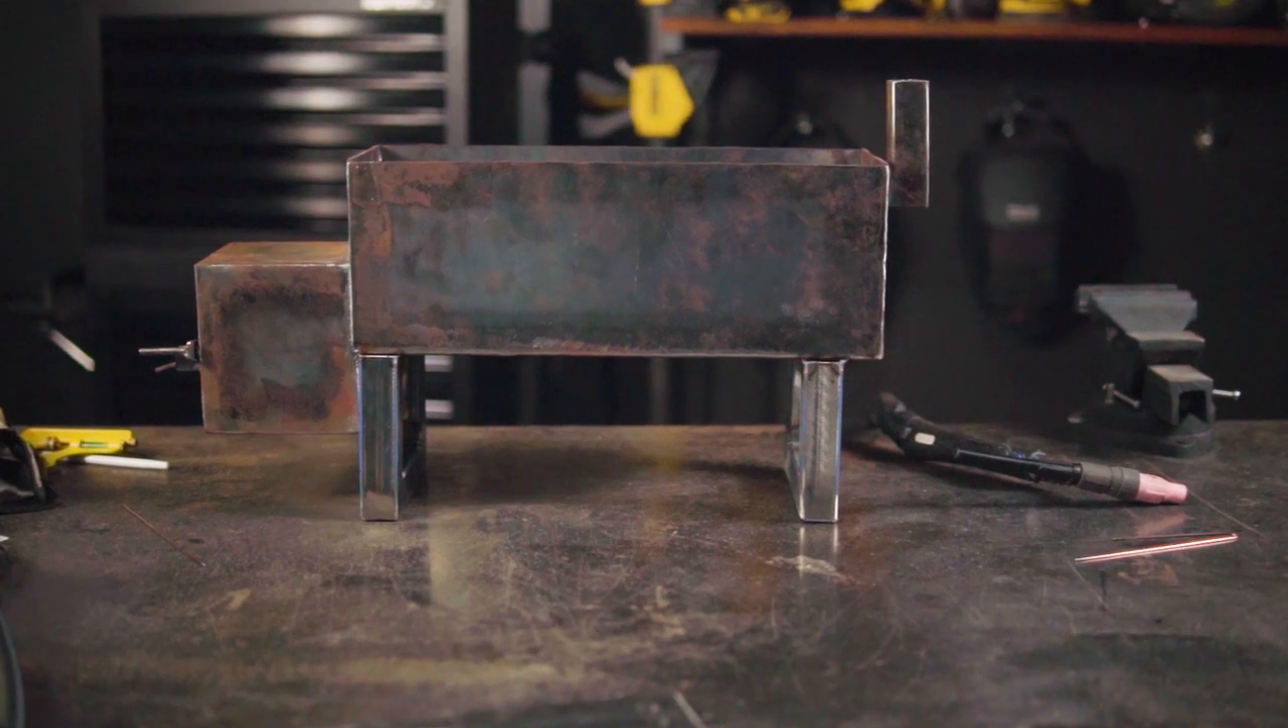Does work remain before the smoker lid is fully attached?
Yes.